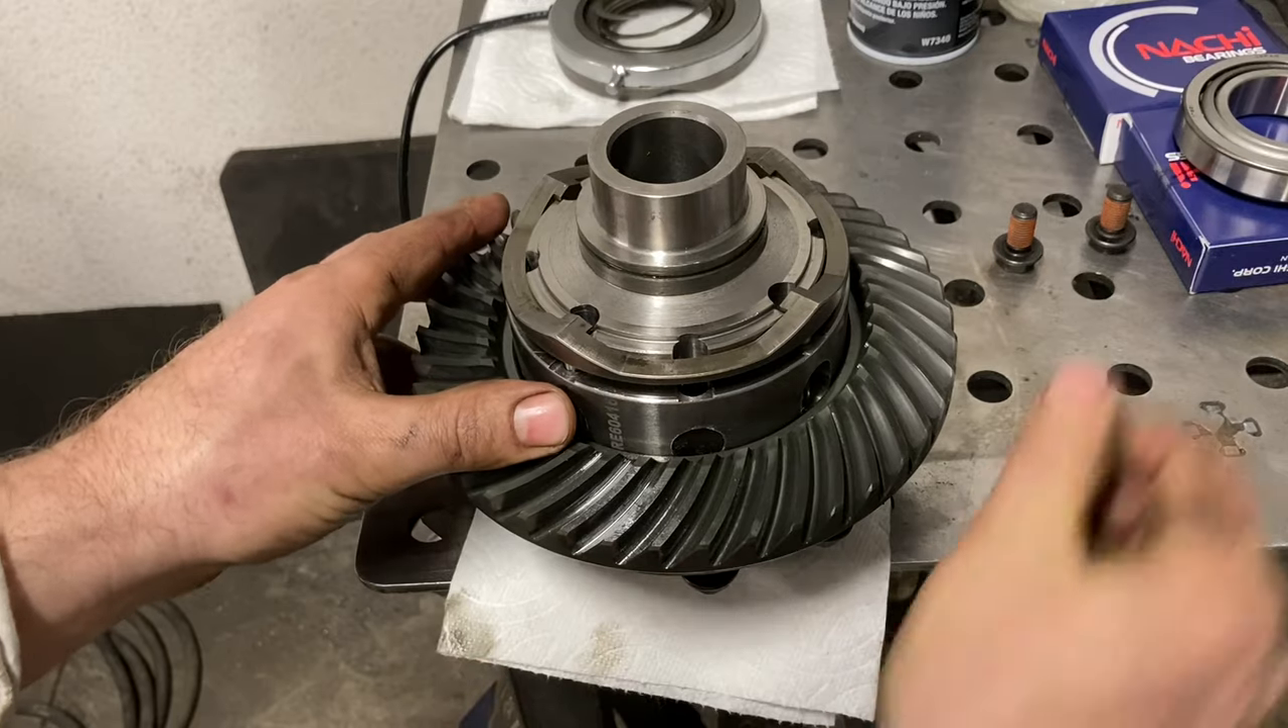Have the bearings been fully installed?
No.